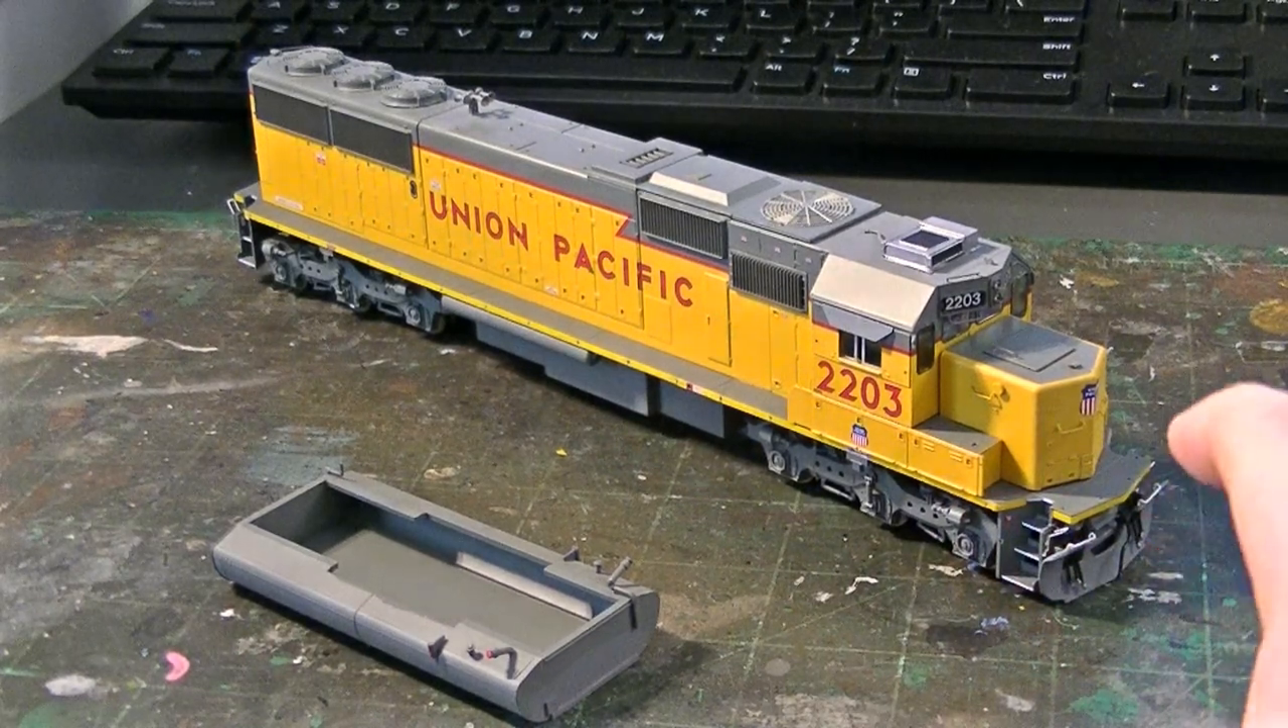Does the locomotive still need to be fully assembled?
Yes.